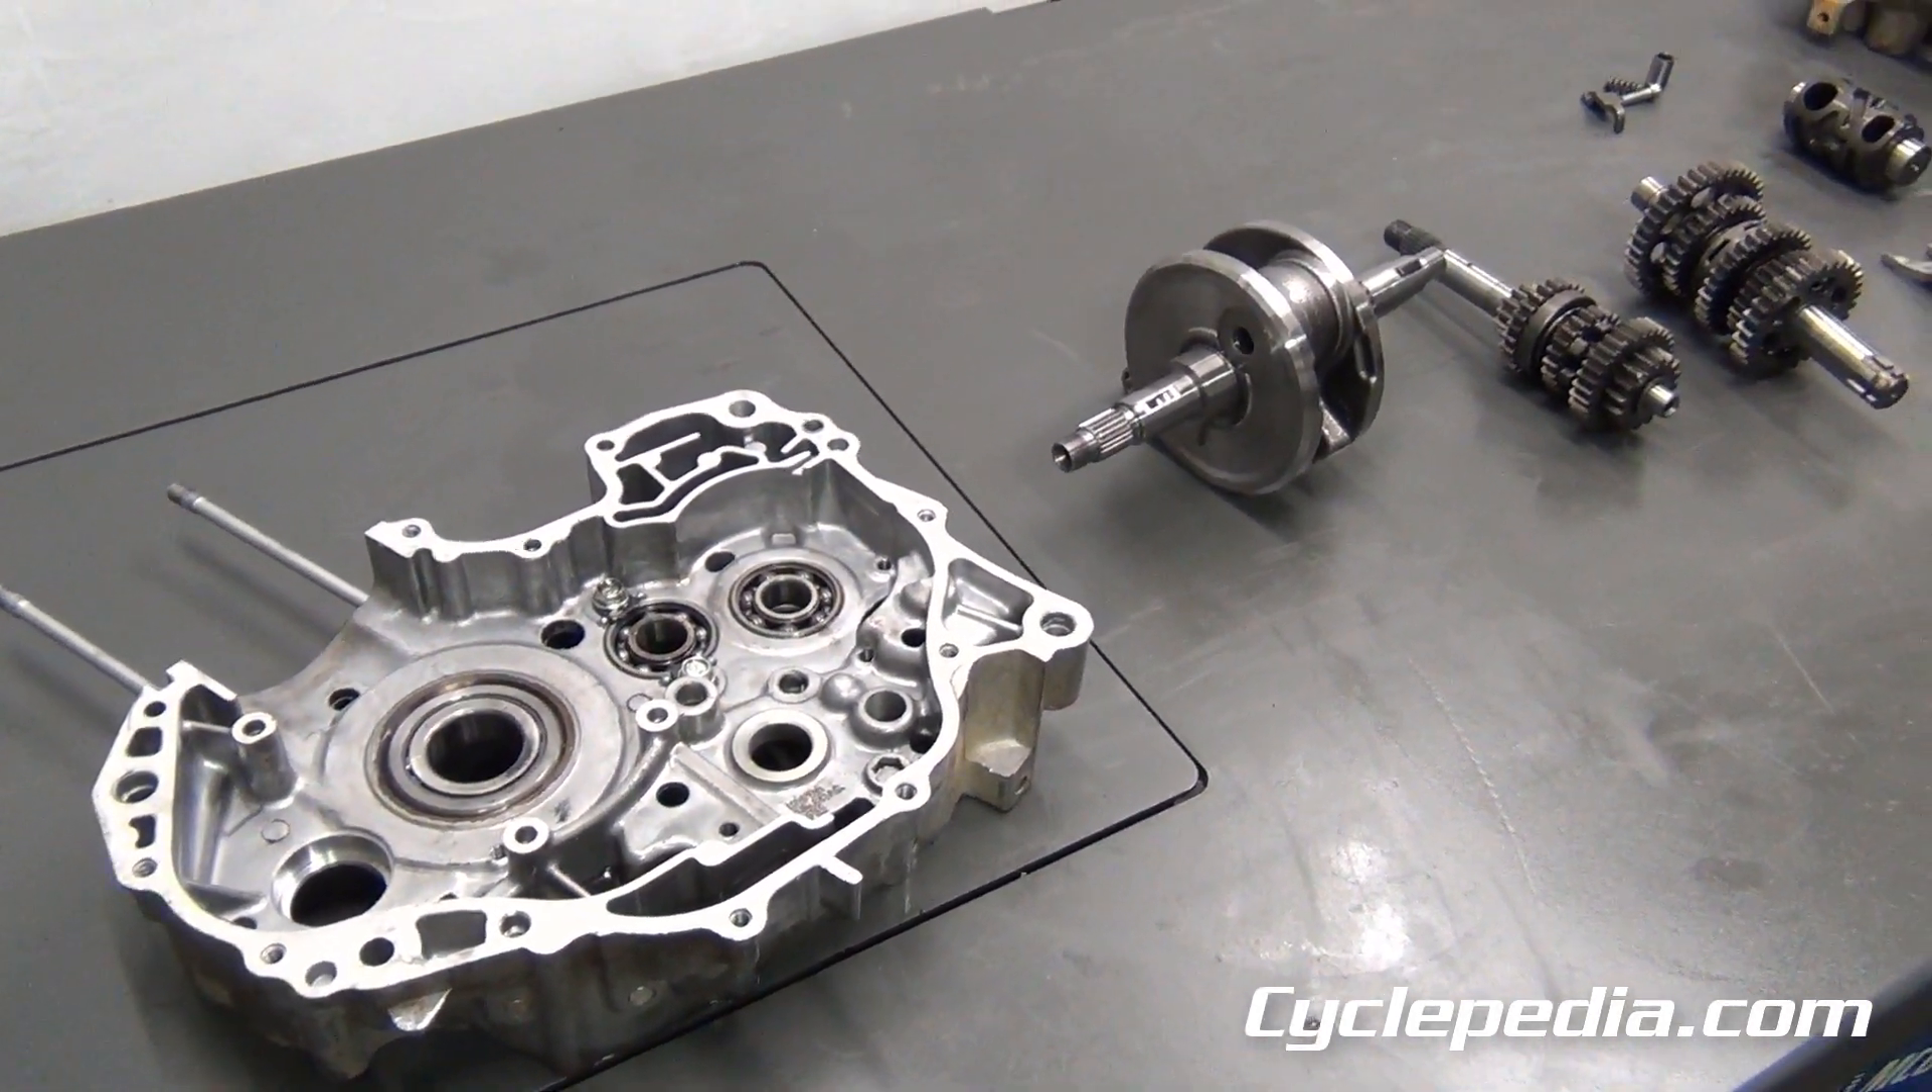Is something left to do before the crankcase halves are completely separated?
No.